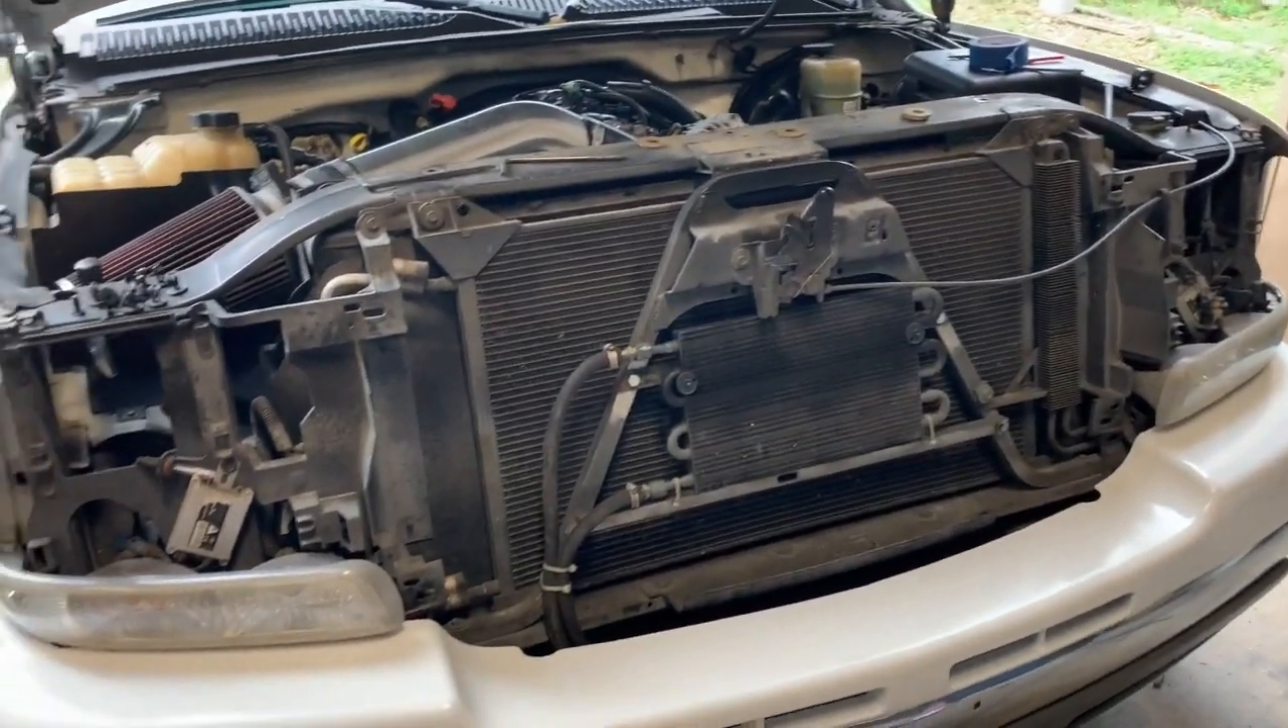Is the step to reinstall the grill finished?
No.